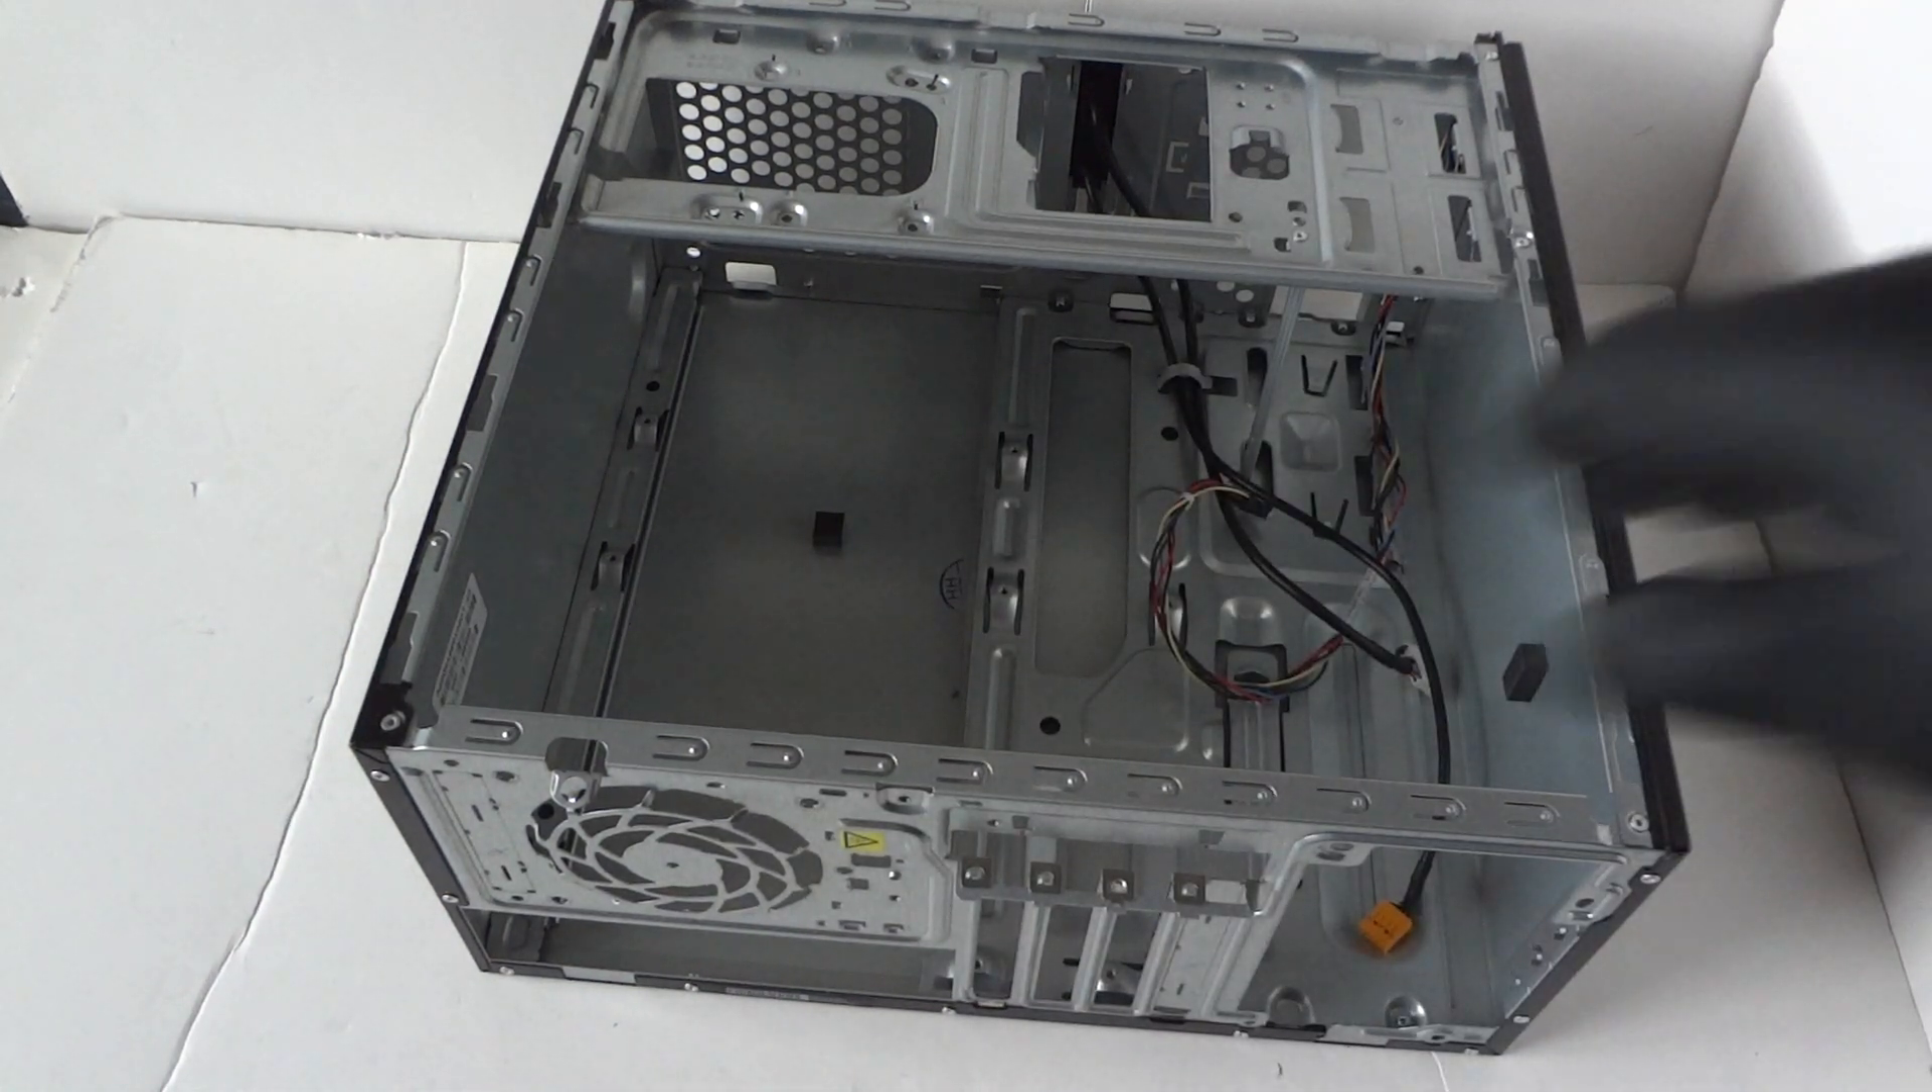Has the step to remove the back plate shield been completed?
Yes.